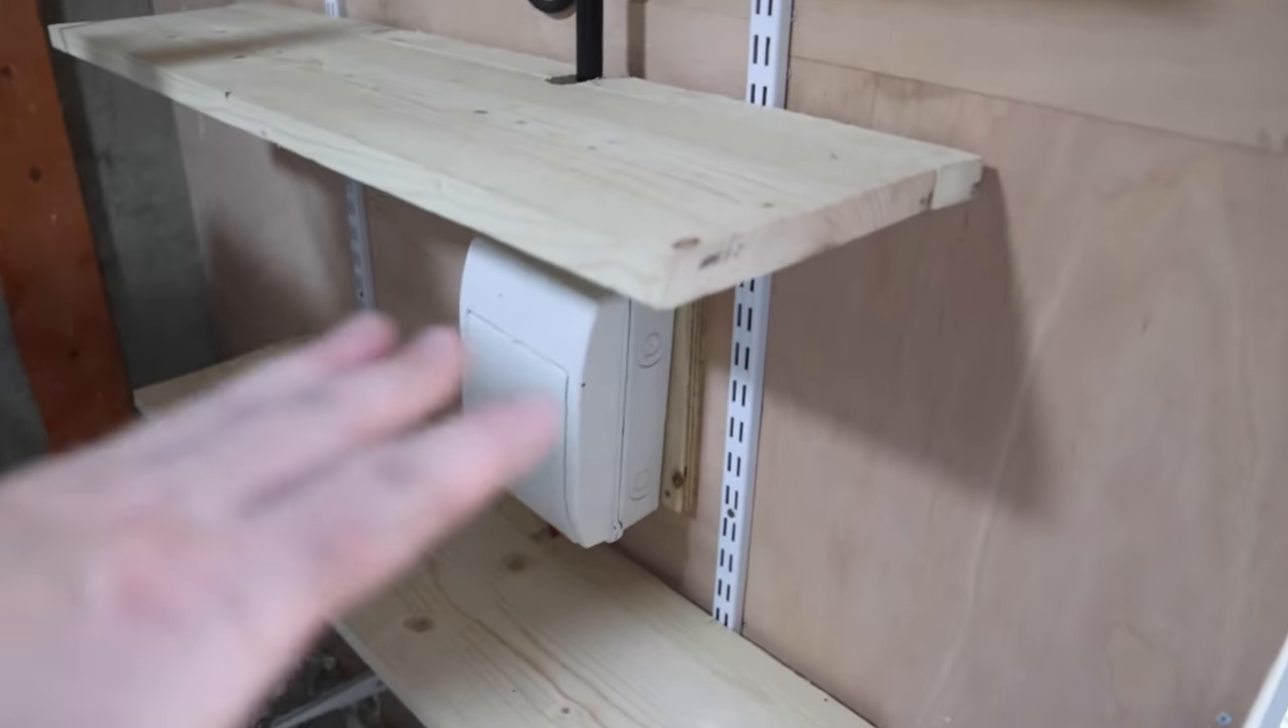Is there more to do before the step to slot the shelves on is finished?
No.